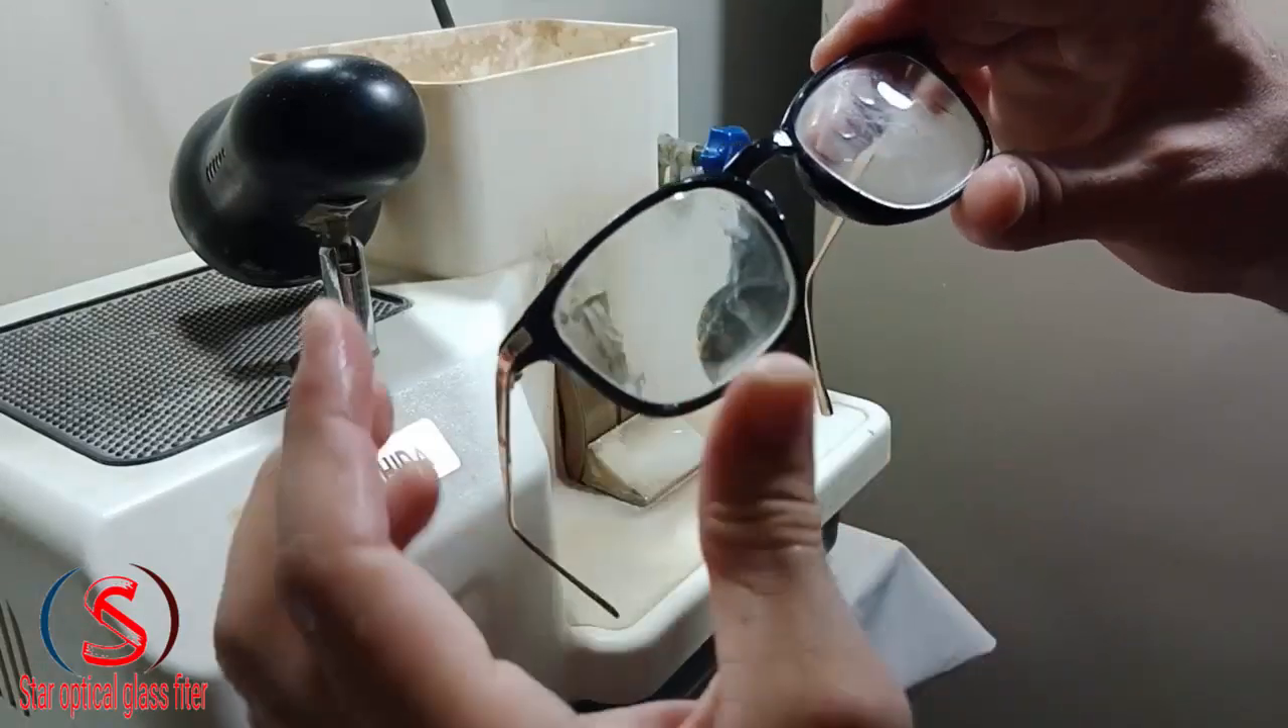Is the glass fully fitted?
Yes.